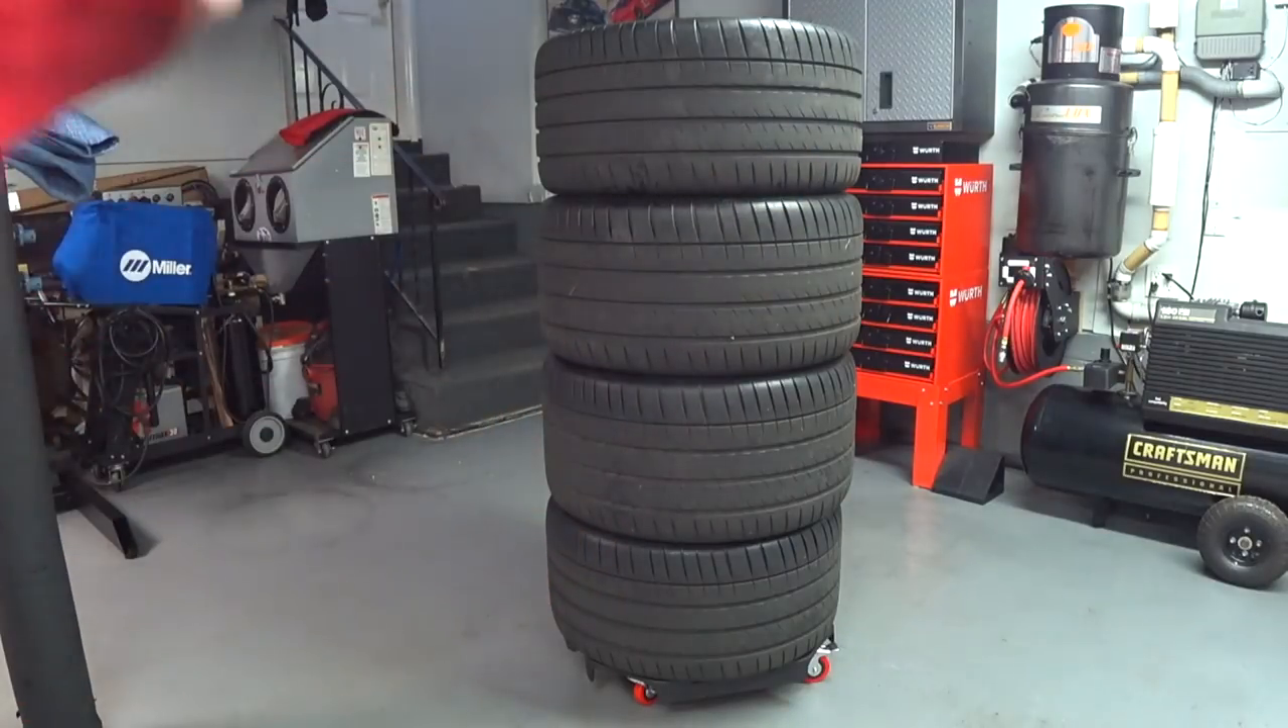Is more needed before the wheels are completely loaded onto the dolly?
No.